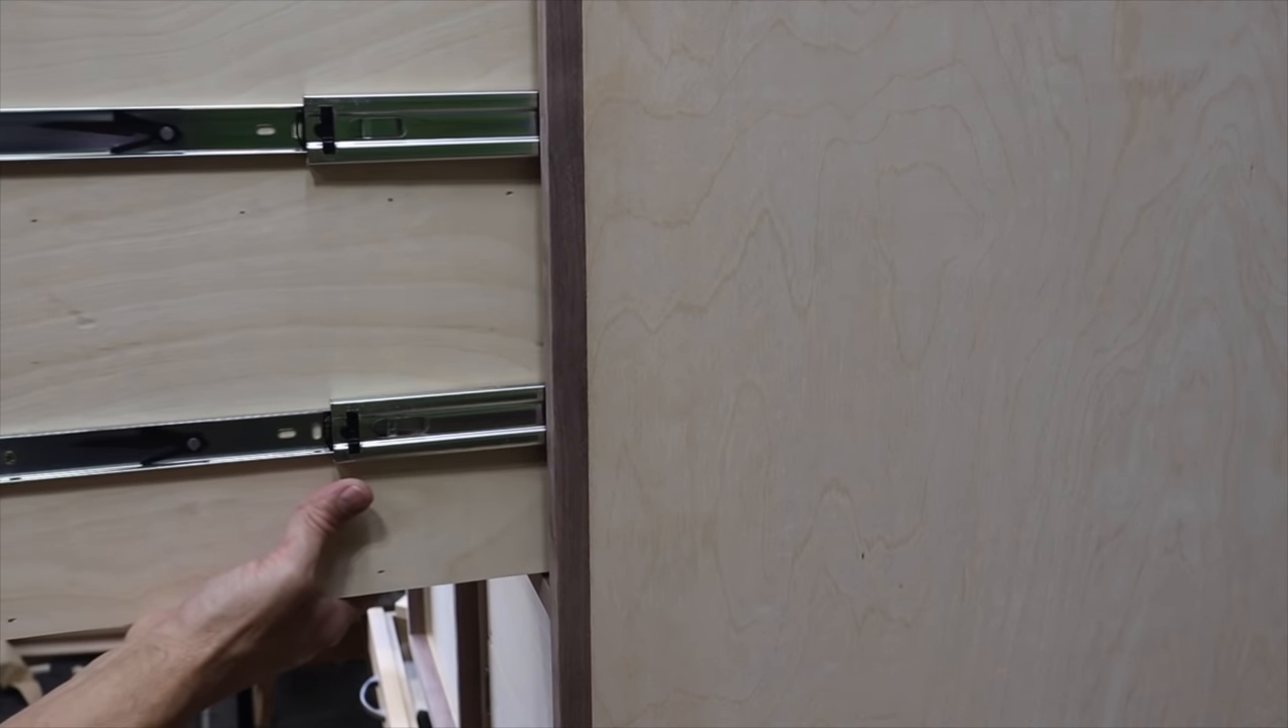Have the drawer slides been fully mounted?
Yes.